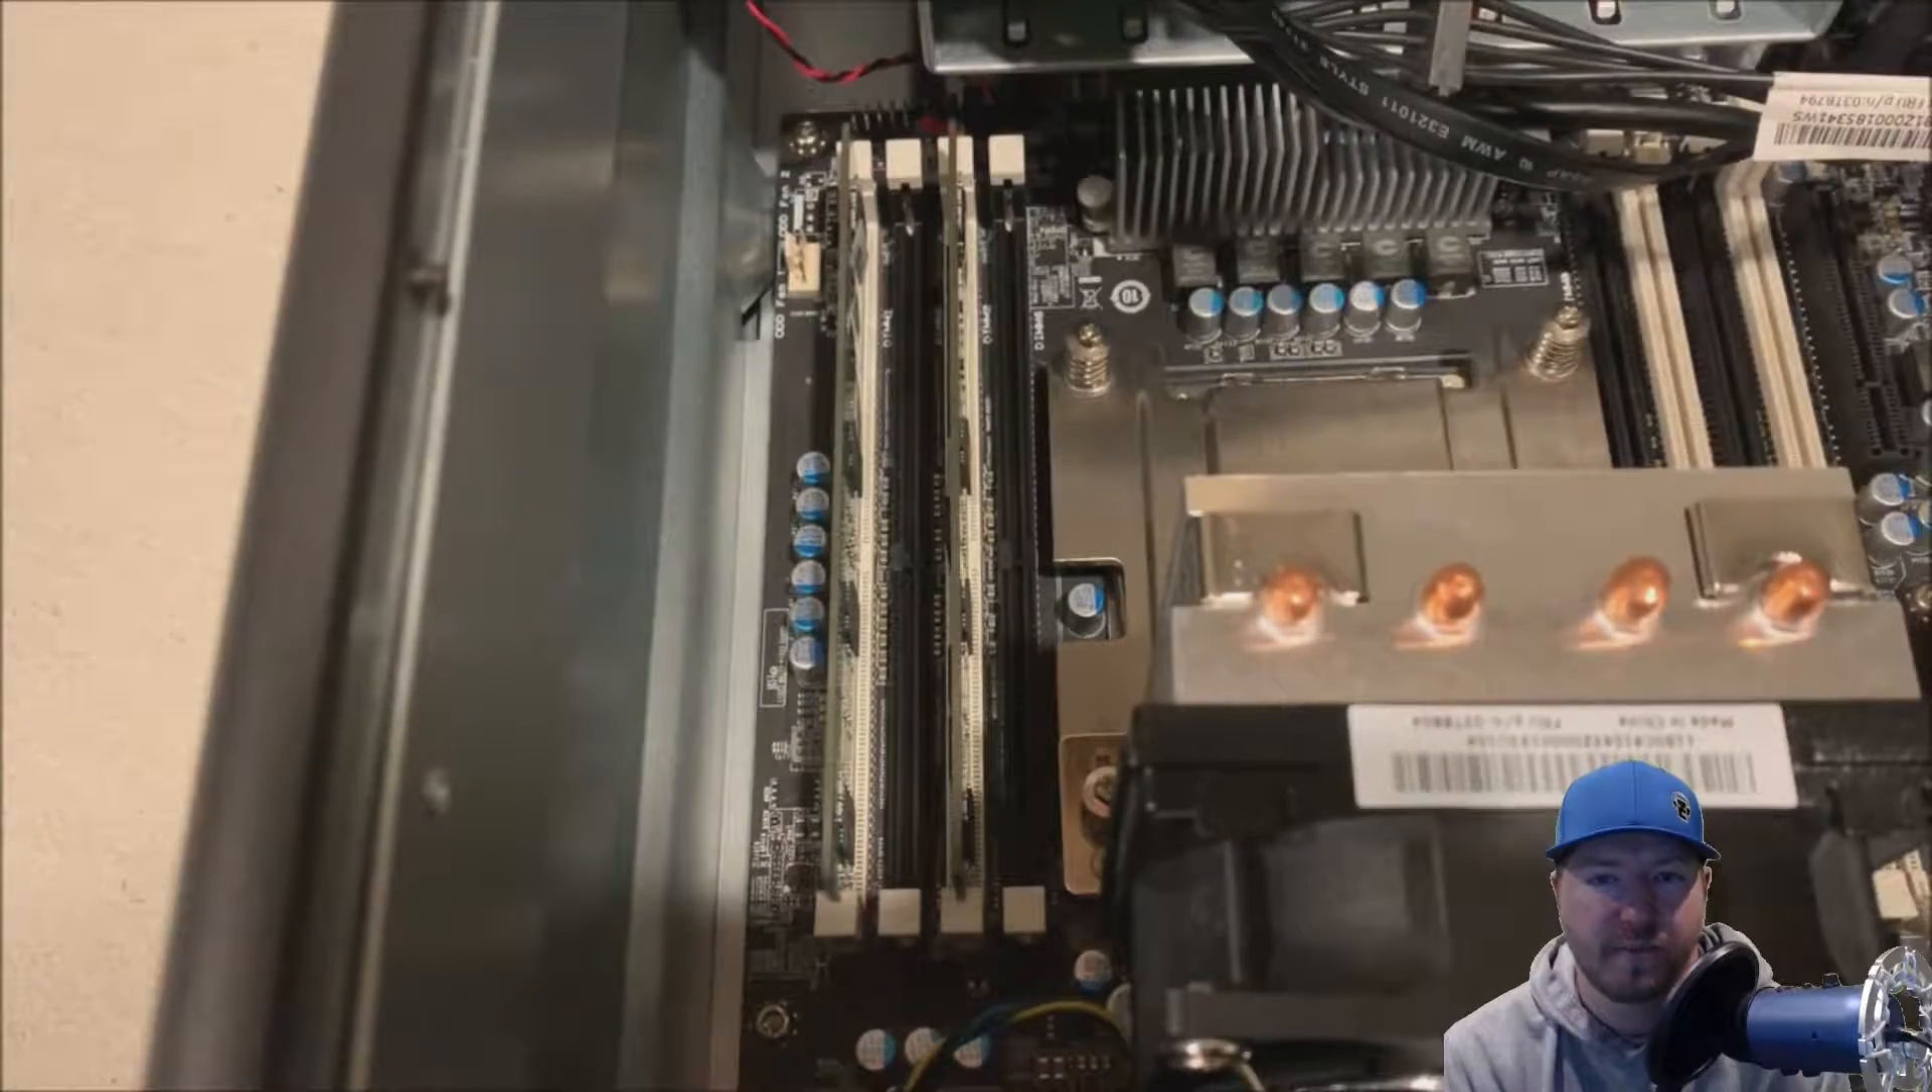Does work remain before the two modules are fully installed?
No.